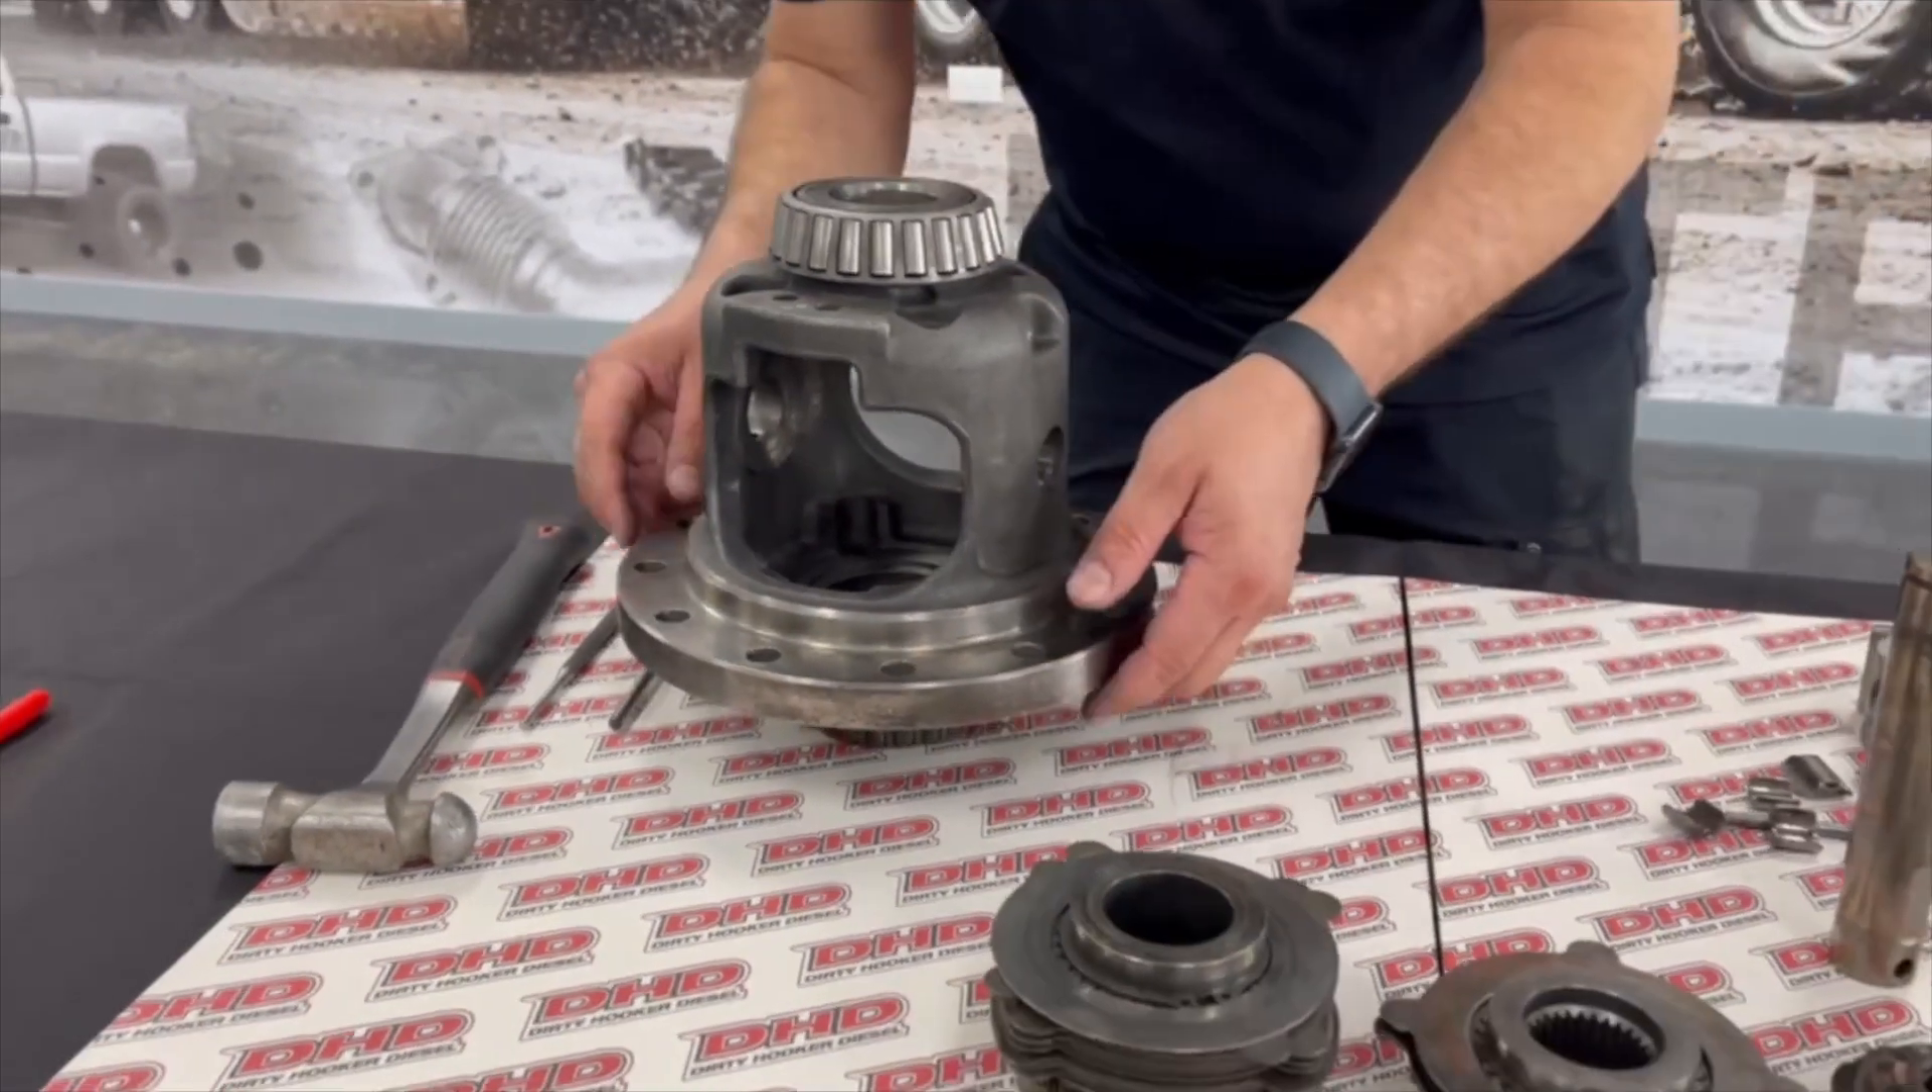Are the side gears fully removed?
Yes.